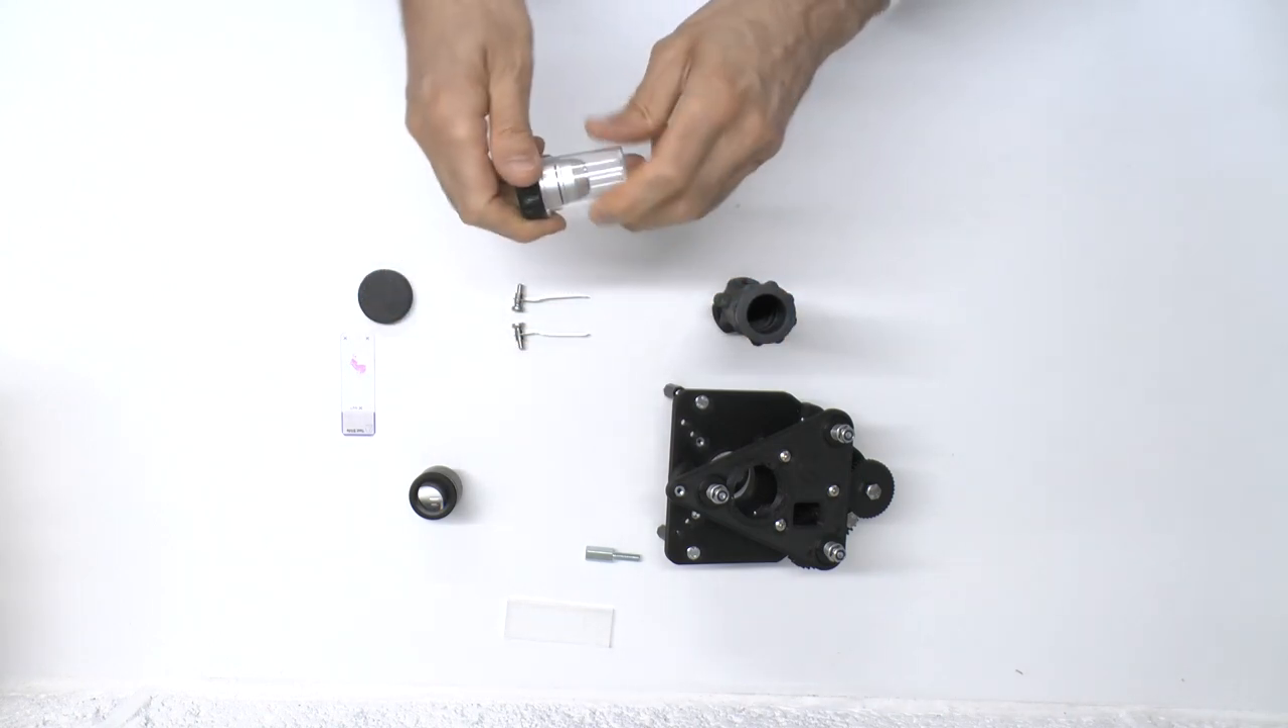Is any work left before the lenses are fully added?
Yes.